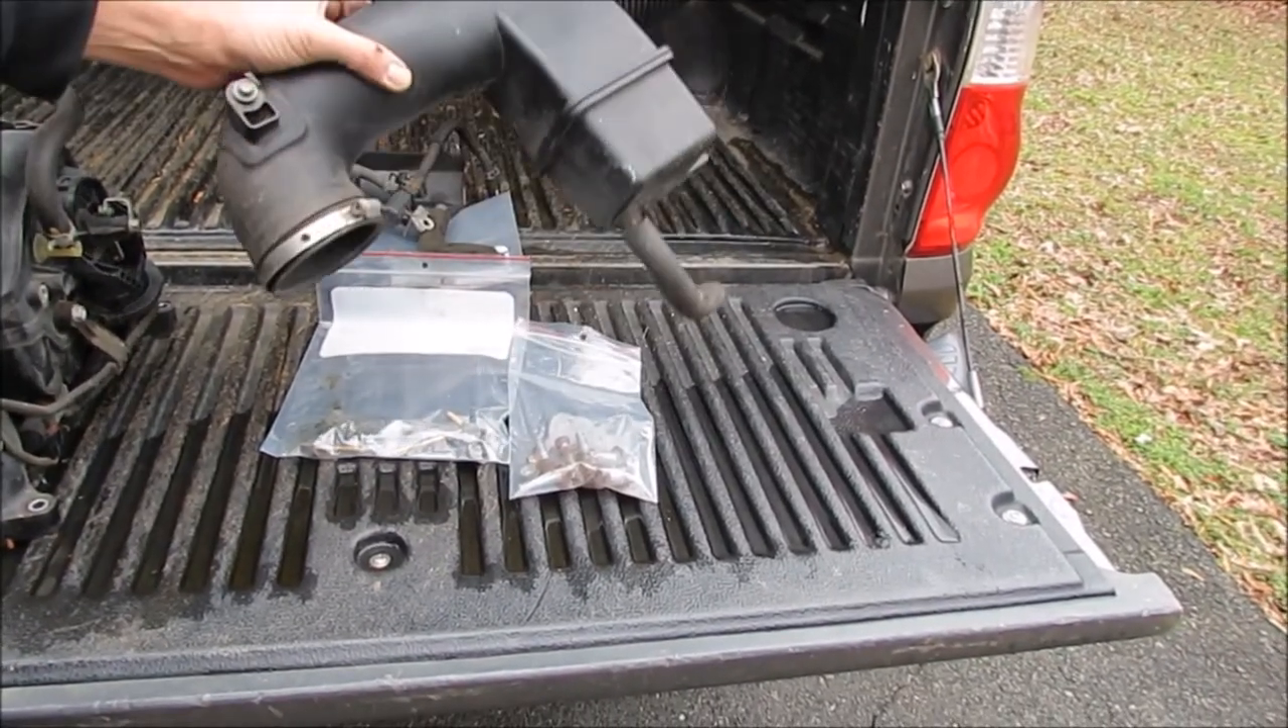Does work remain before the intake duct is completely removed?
No.